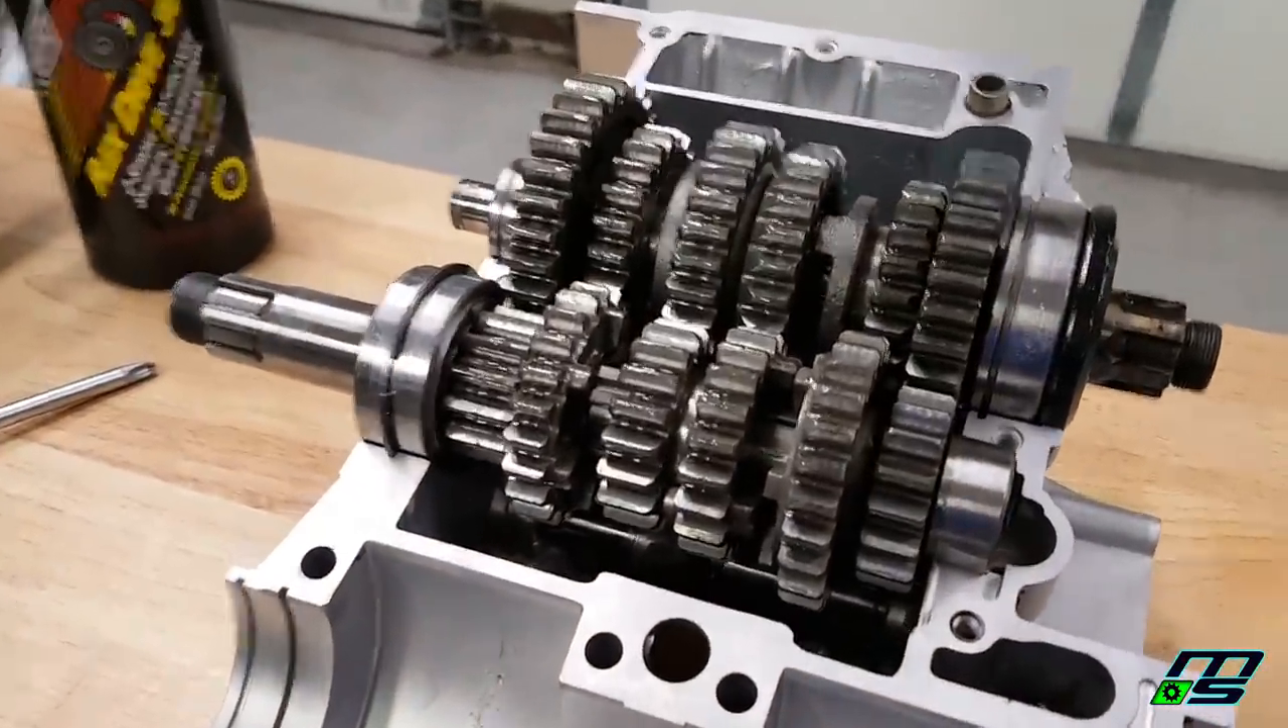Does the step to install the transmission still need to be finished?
No.